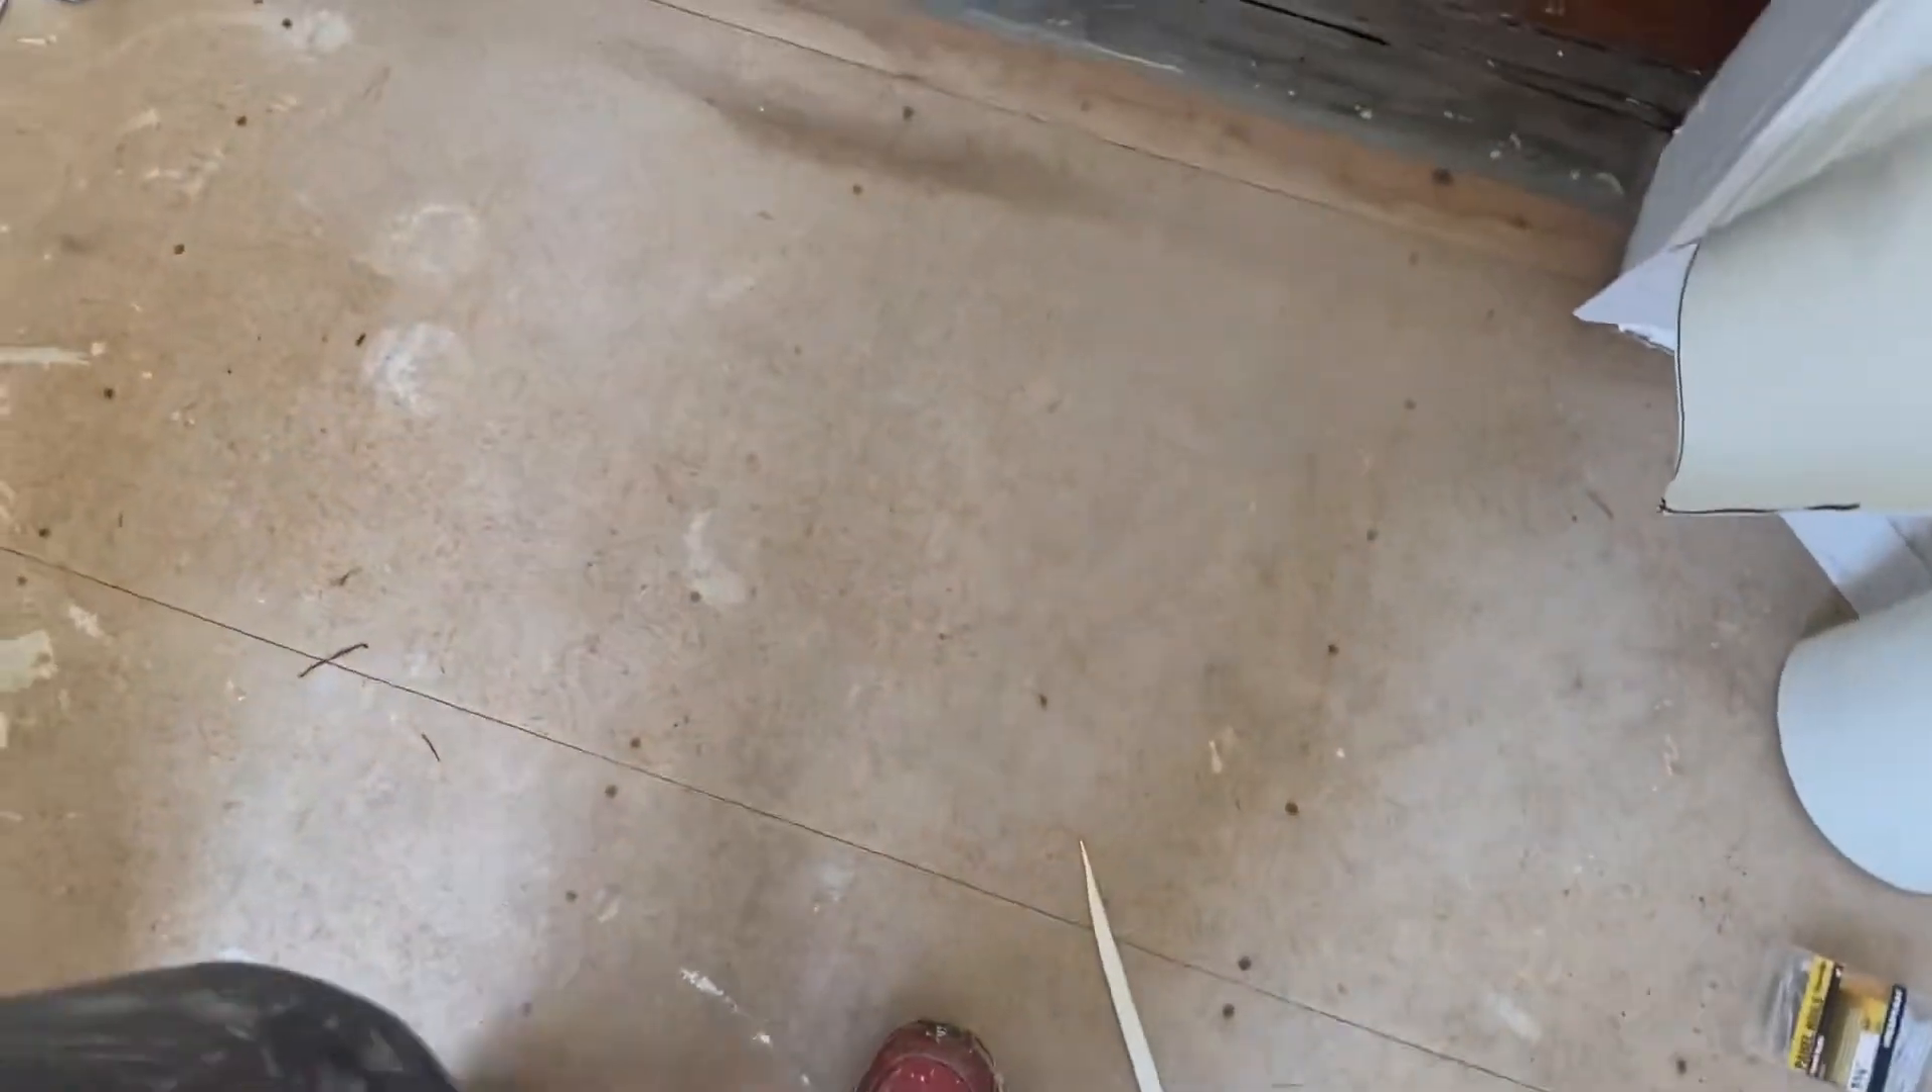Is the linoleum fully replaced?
No.